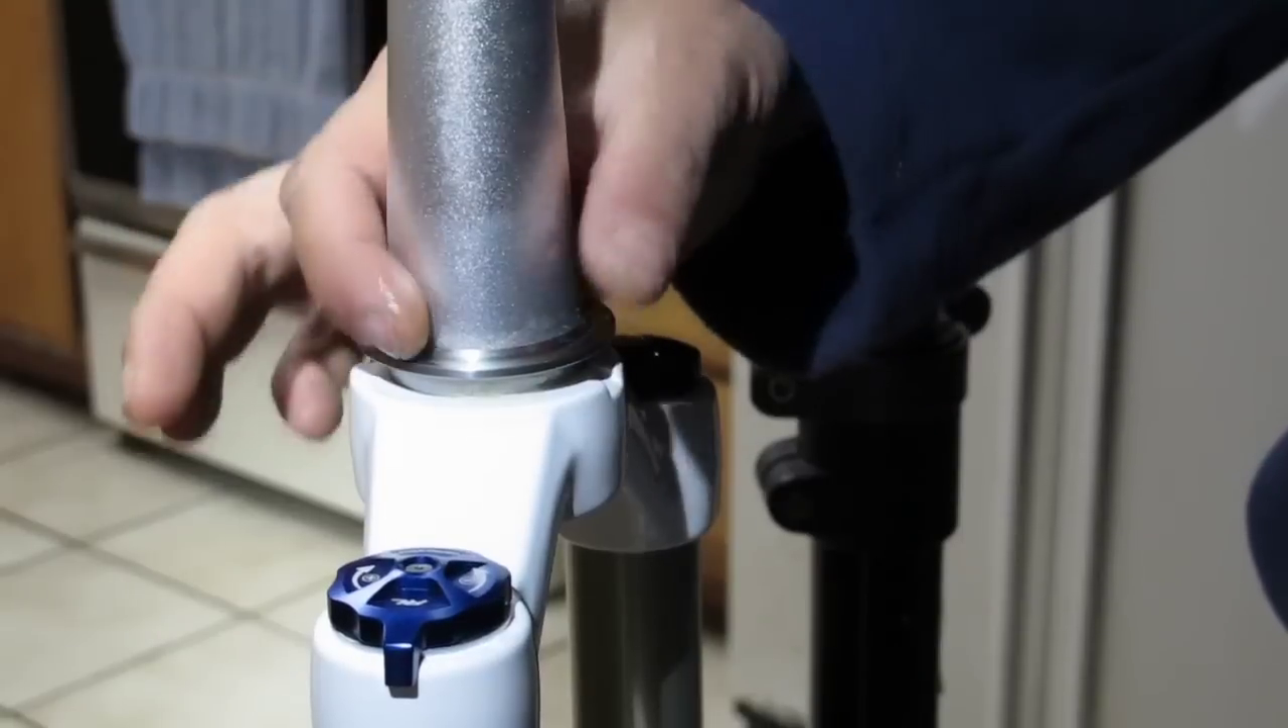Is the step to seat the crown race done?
No.